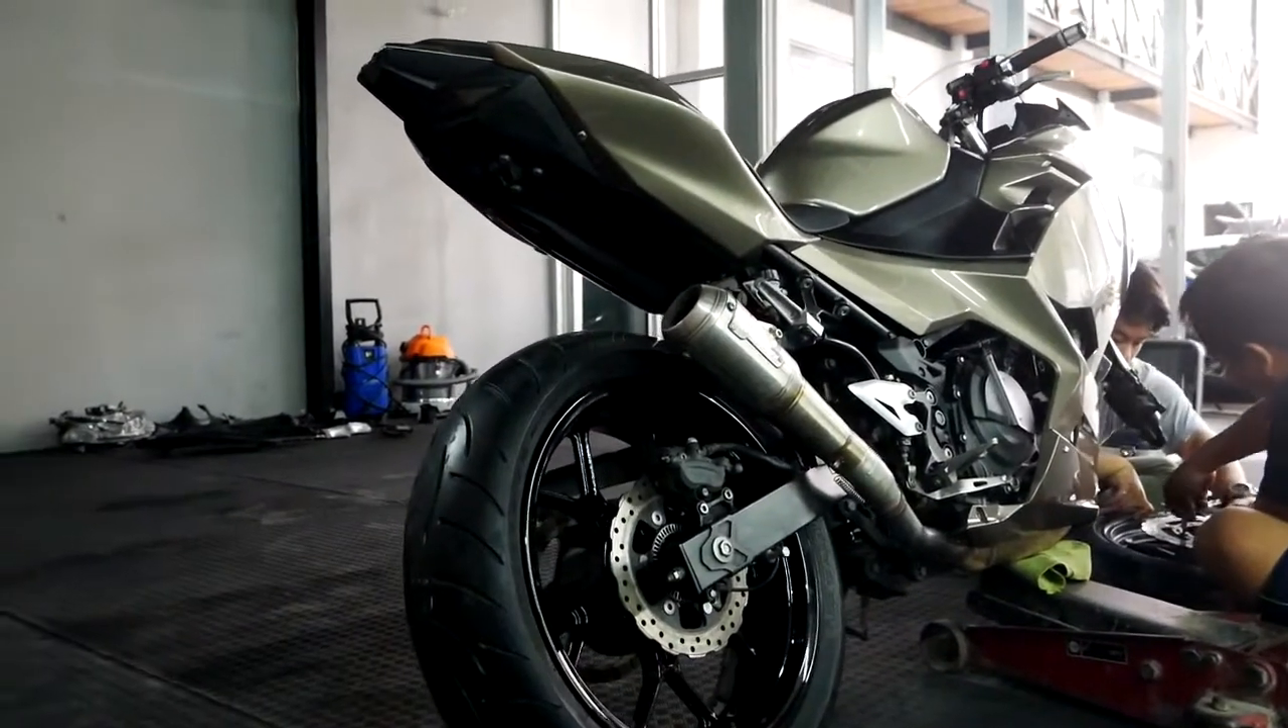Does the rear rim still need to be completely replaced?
No.